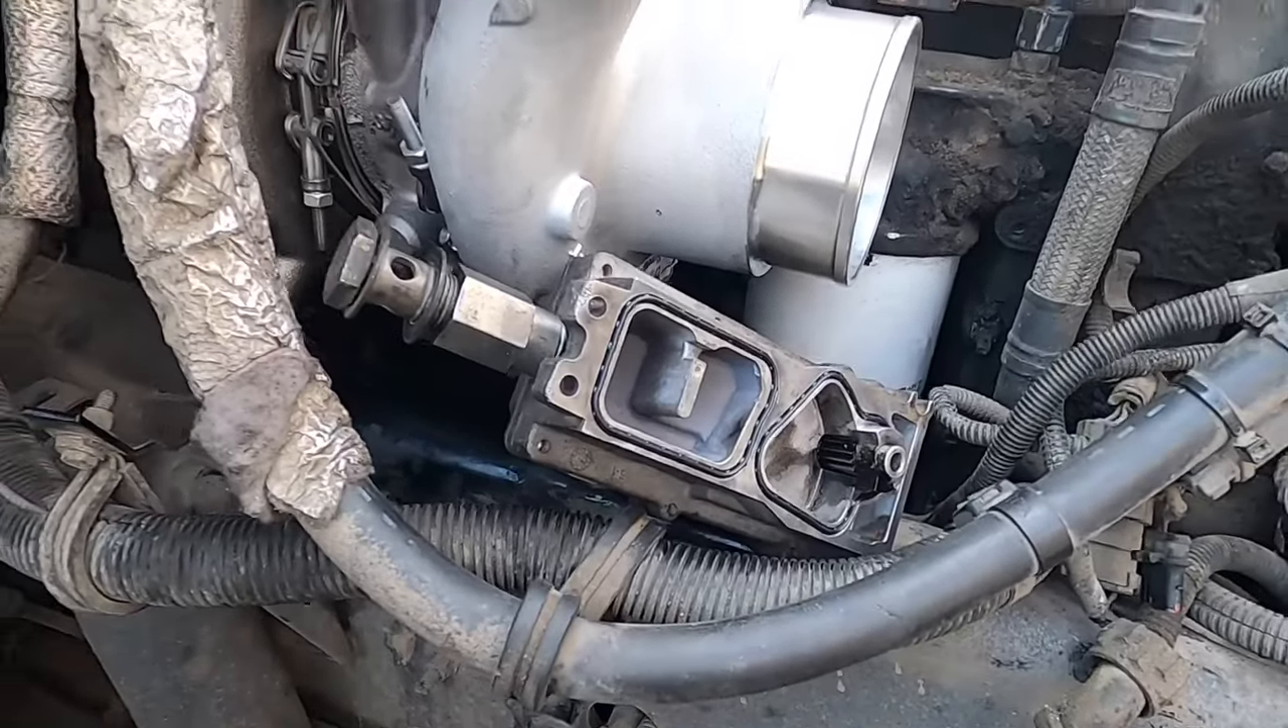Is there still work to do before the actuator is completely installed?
Yes.